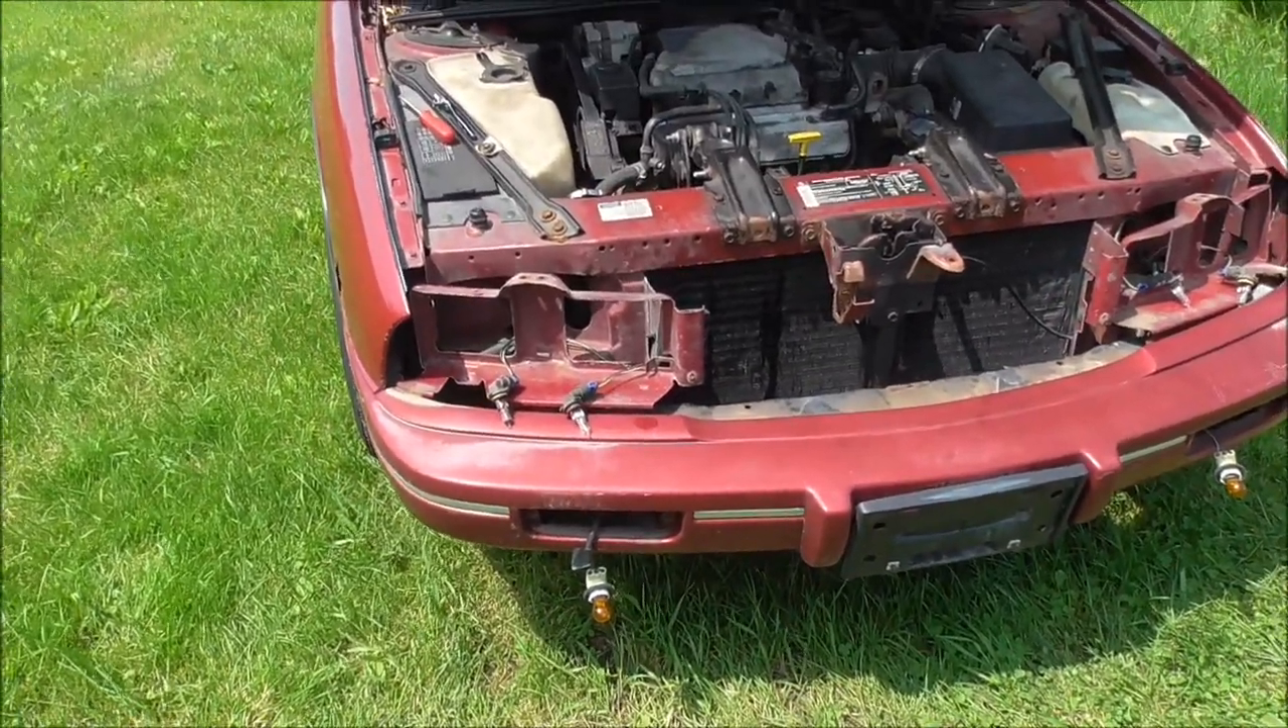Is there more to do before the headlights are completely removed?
No.